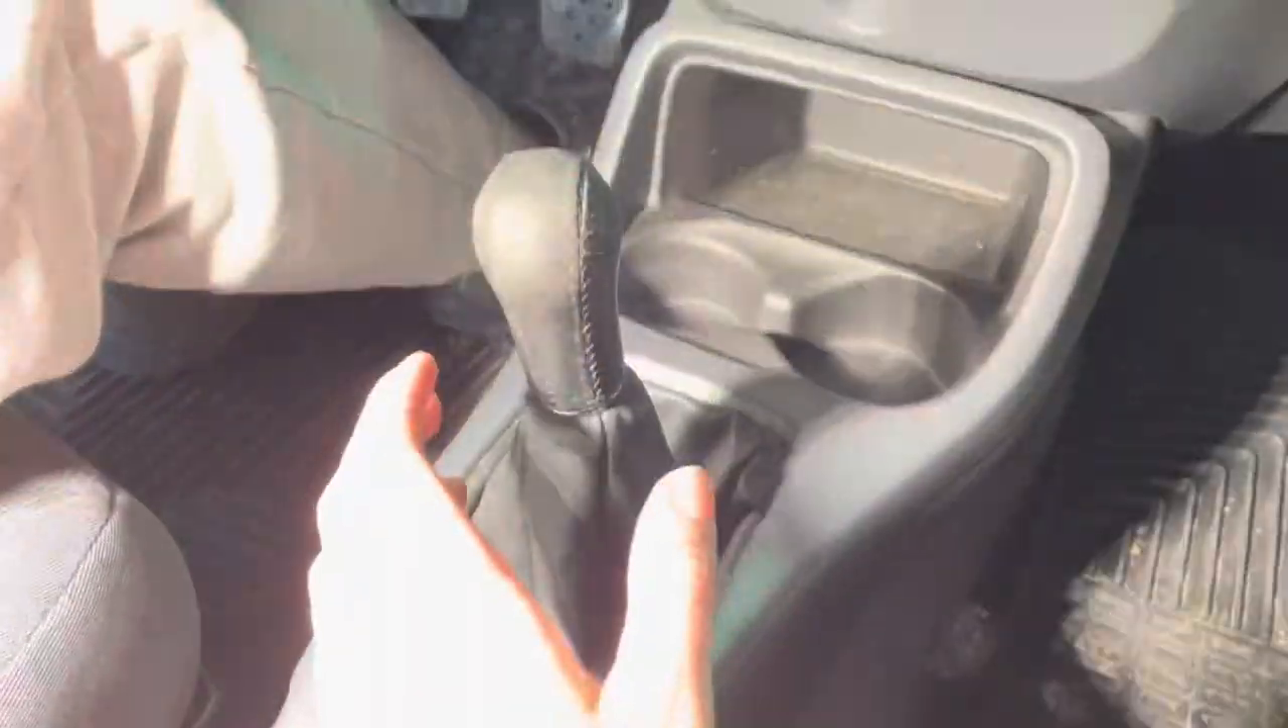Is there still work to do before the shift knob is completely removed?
Yes.